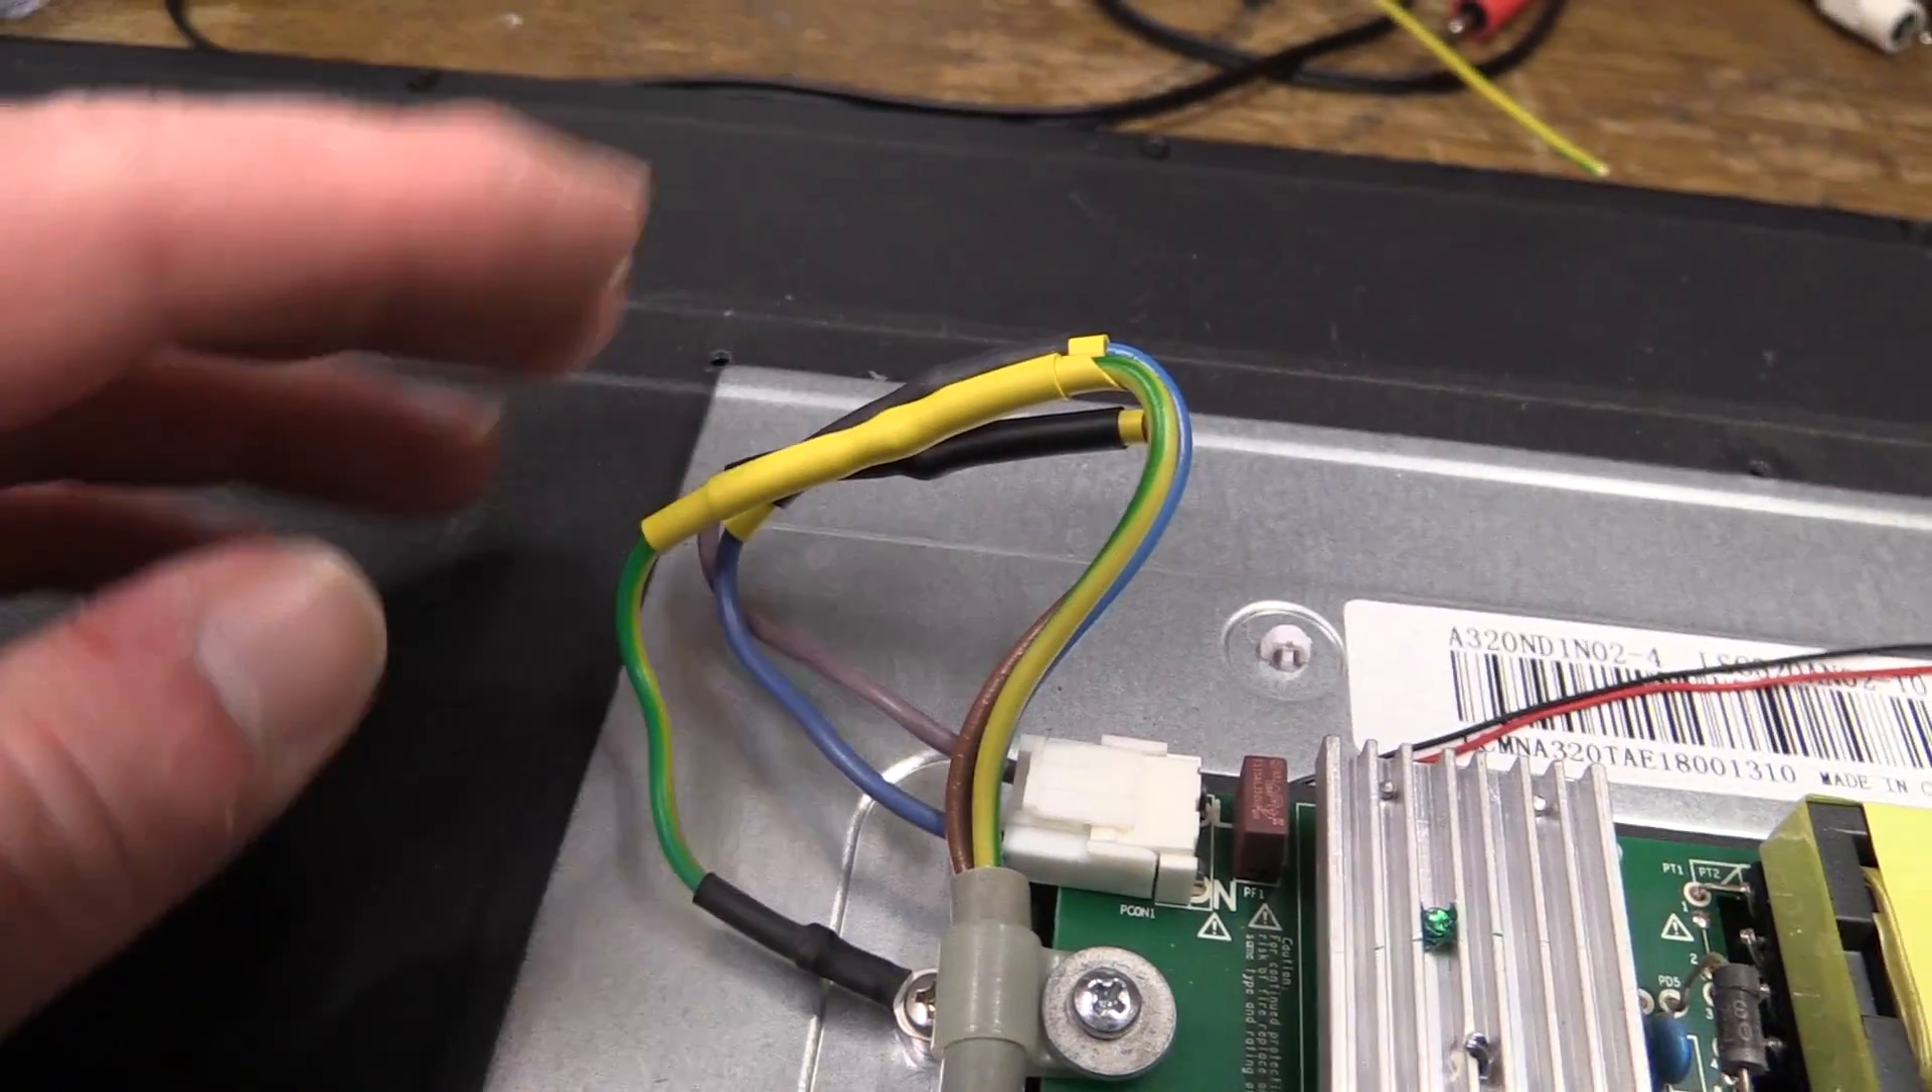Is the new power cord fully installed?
Yes.